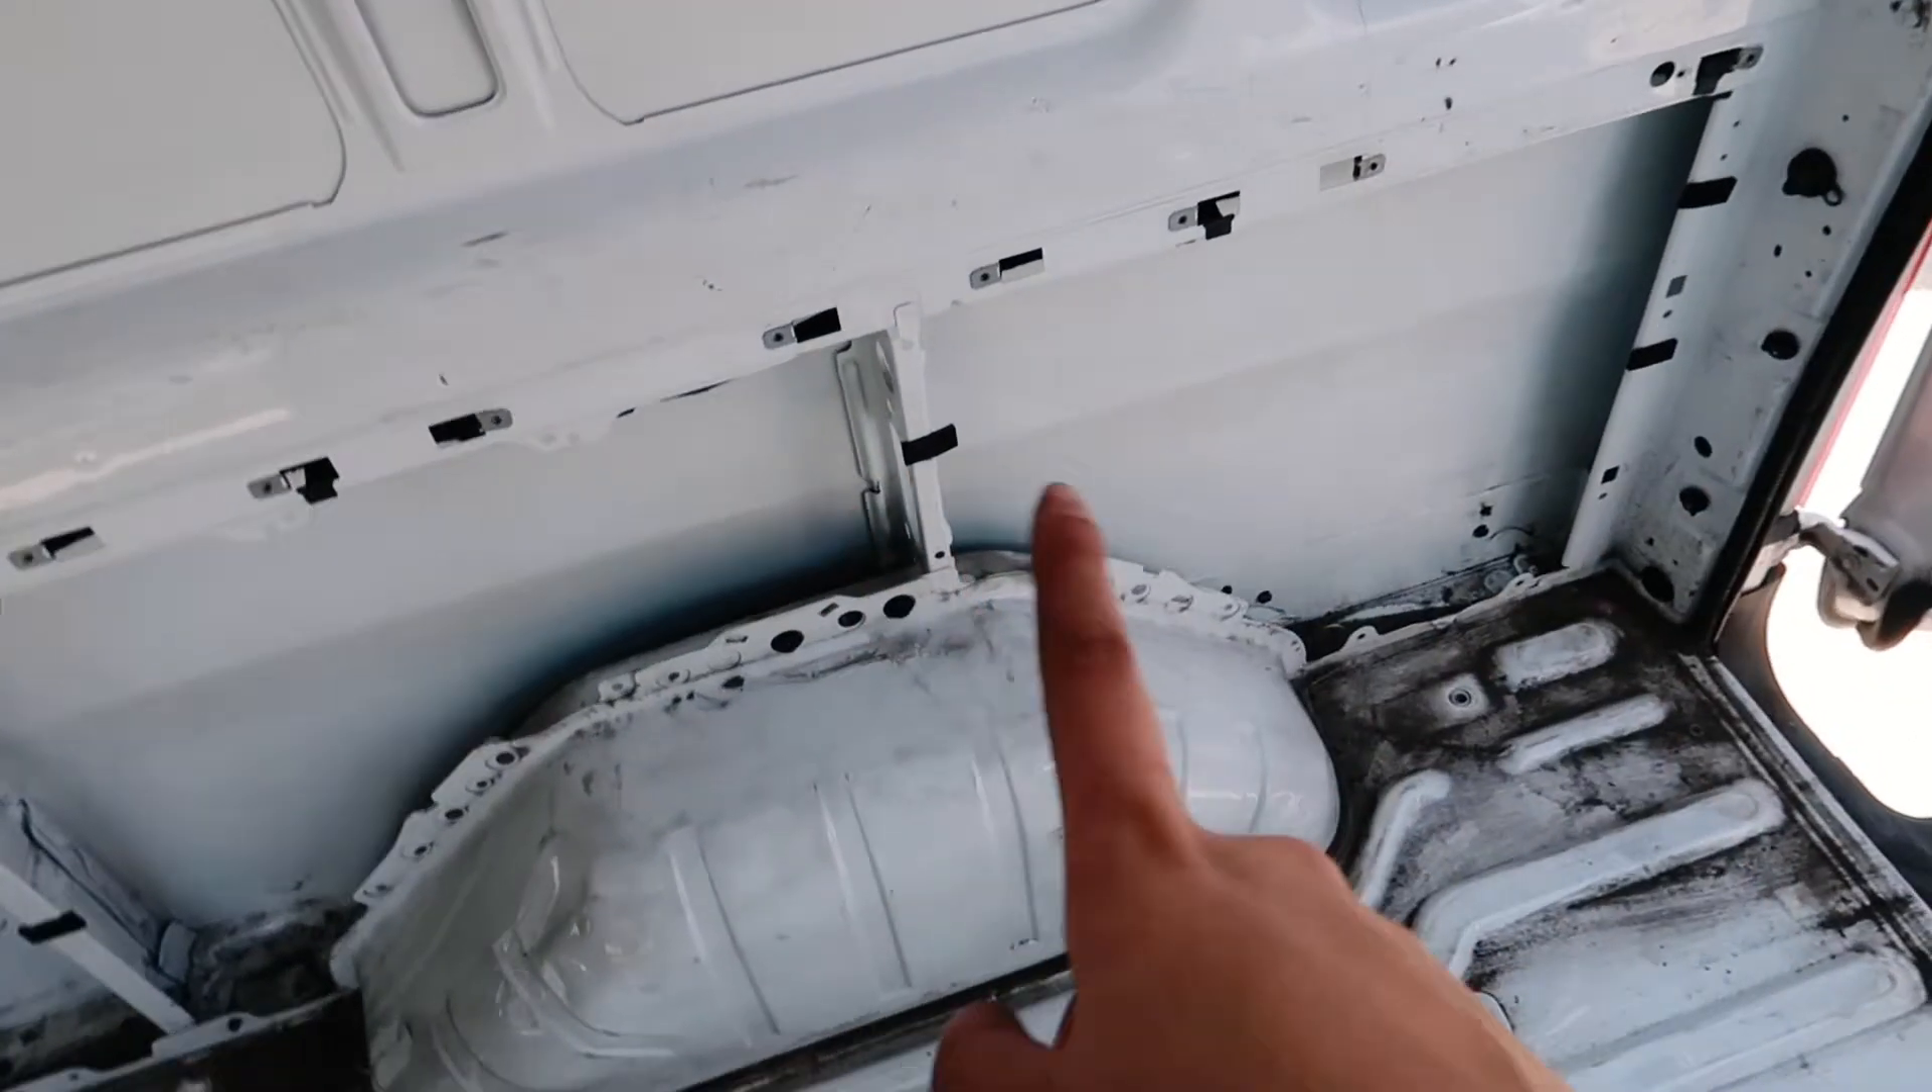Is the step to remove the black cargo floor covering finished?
Yes.